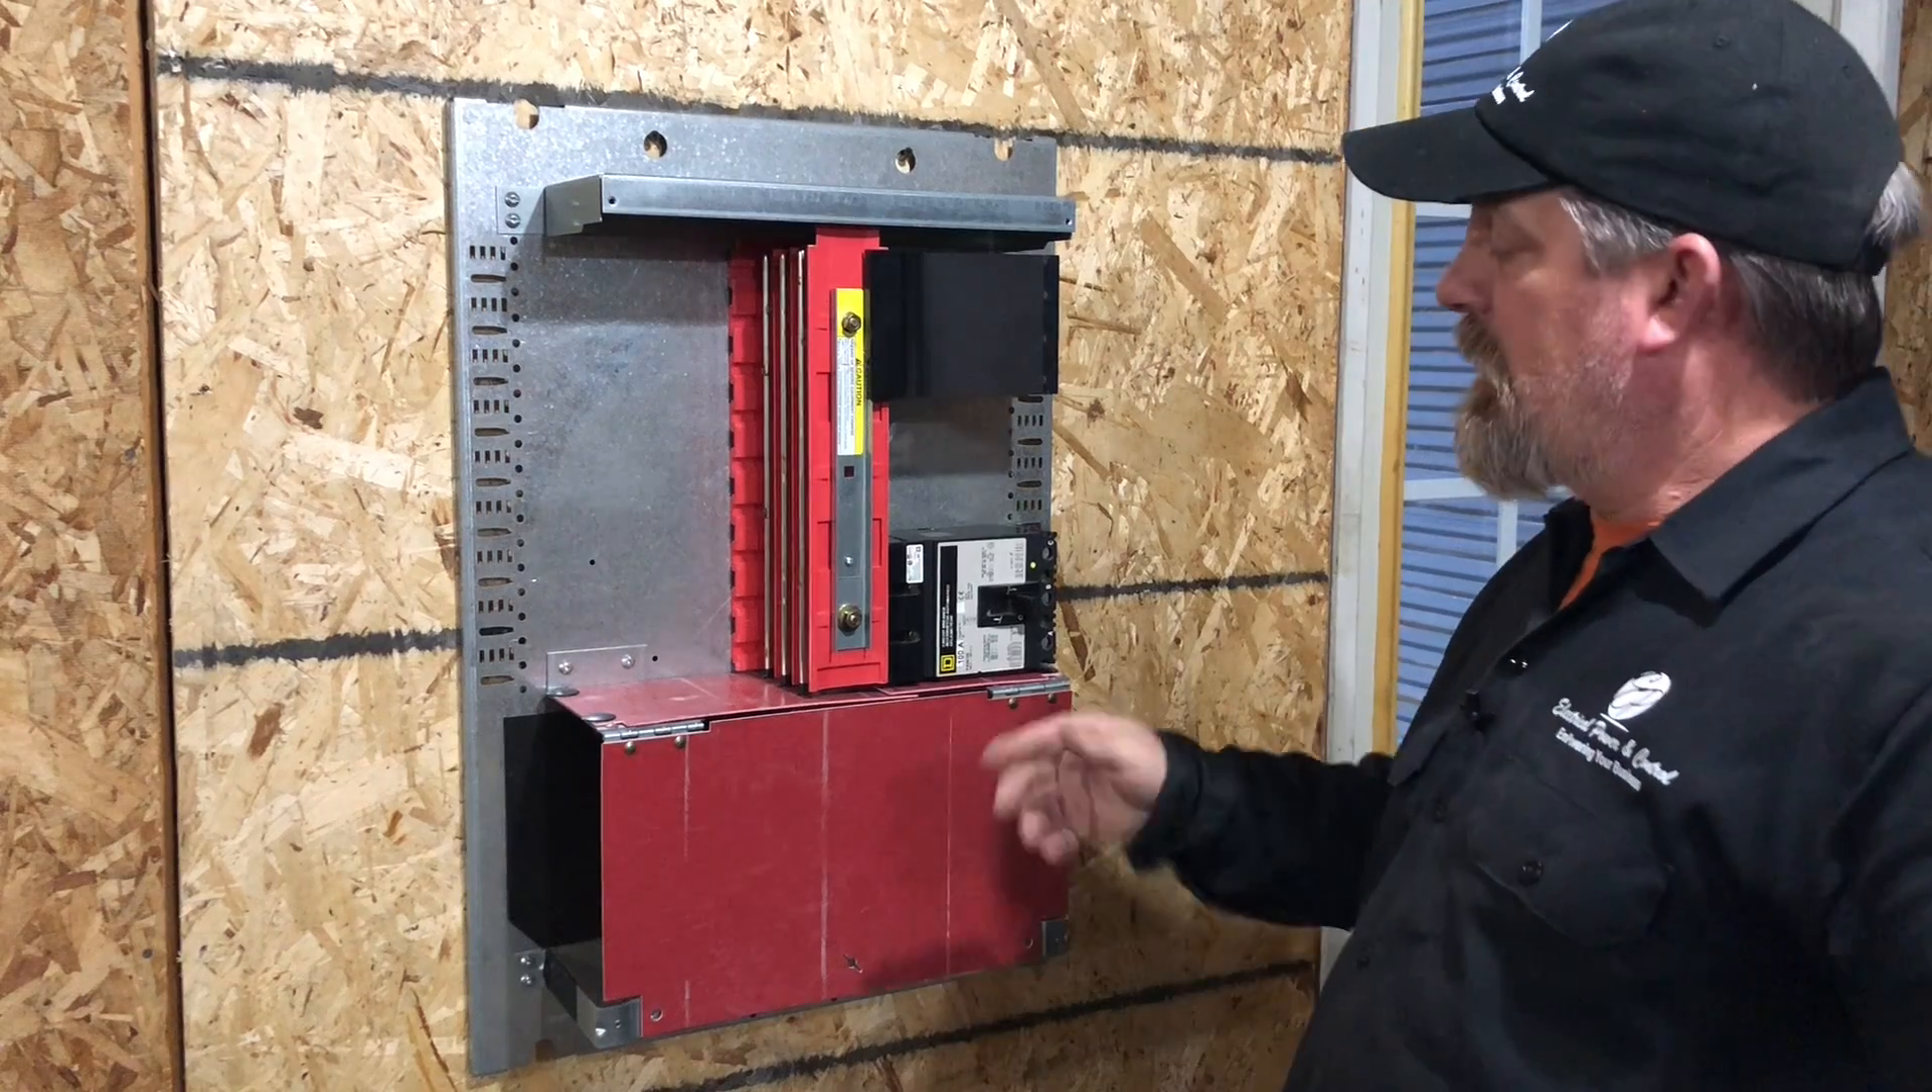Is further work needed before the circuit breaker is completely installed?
No.